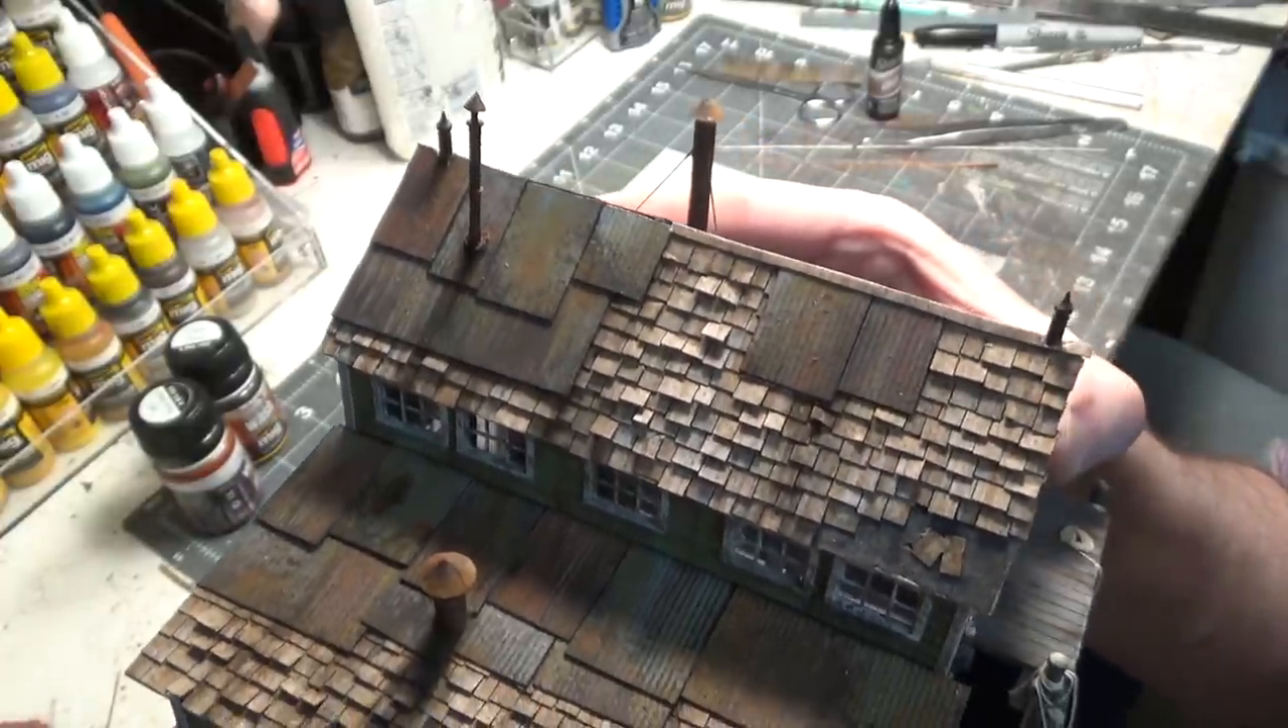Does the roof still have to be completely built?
No.